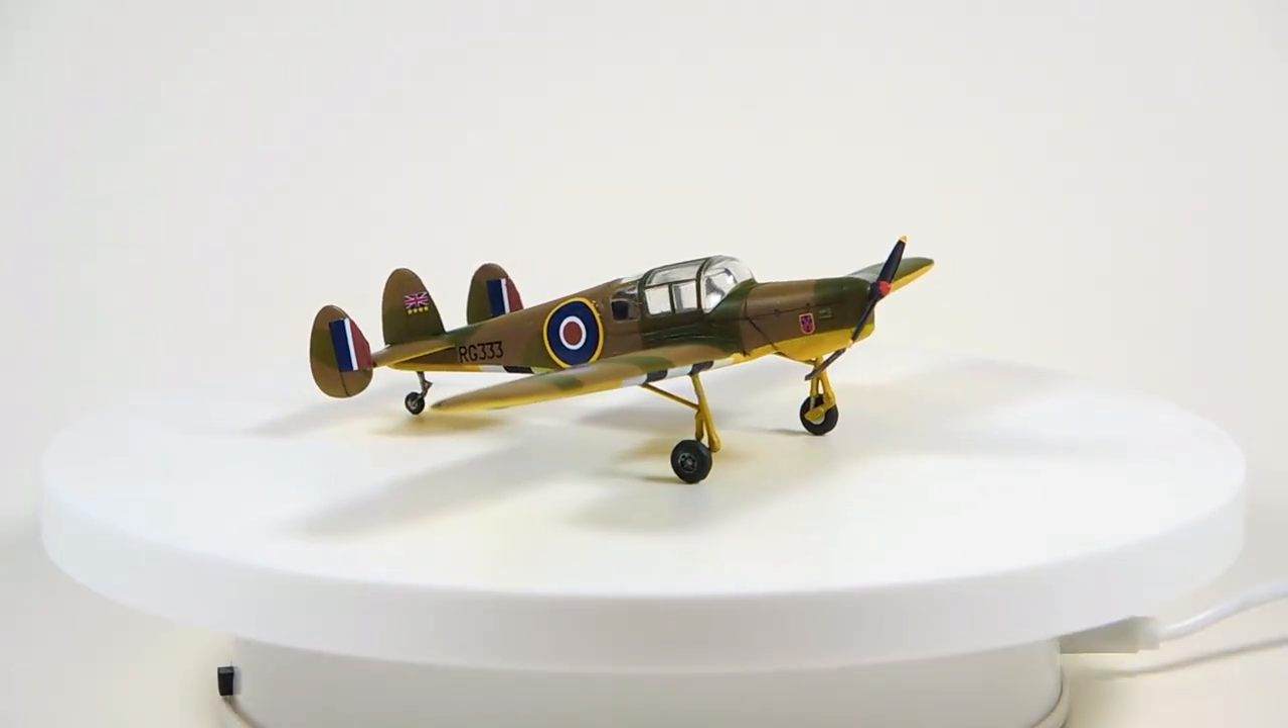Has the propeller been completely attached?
Yes.